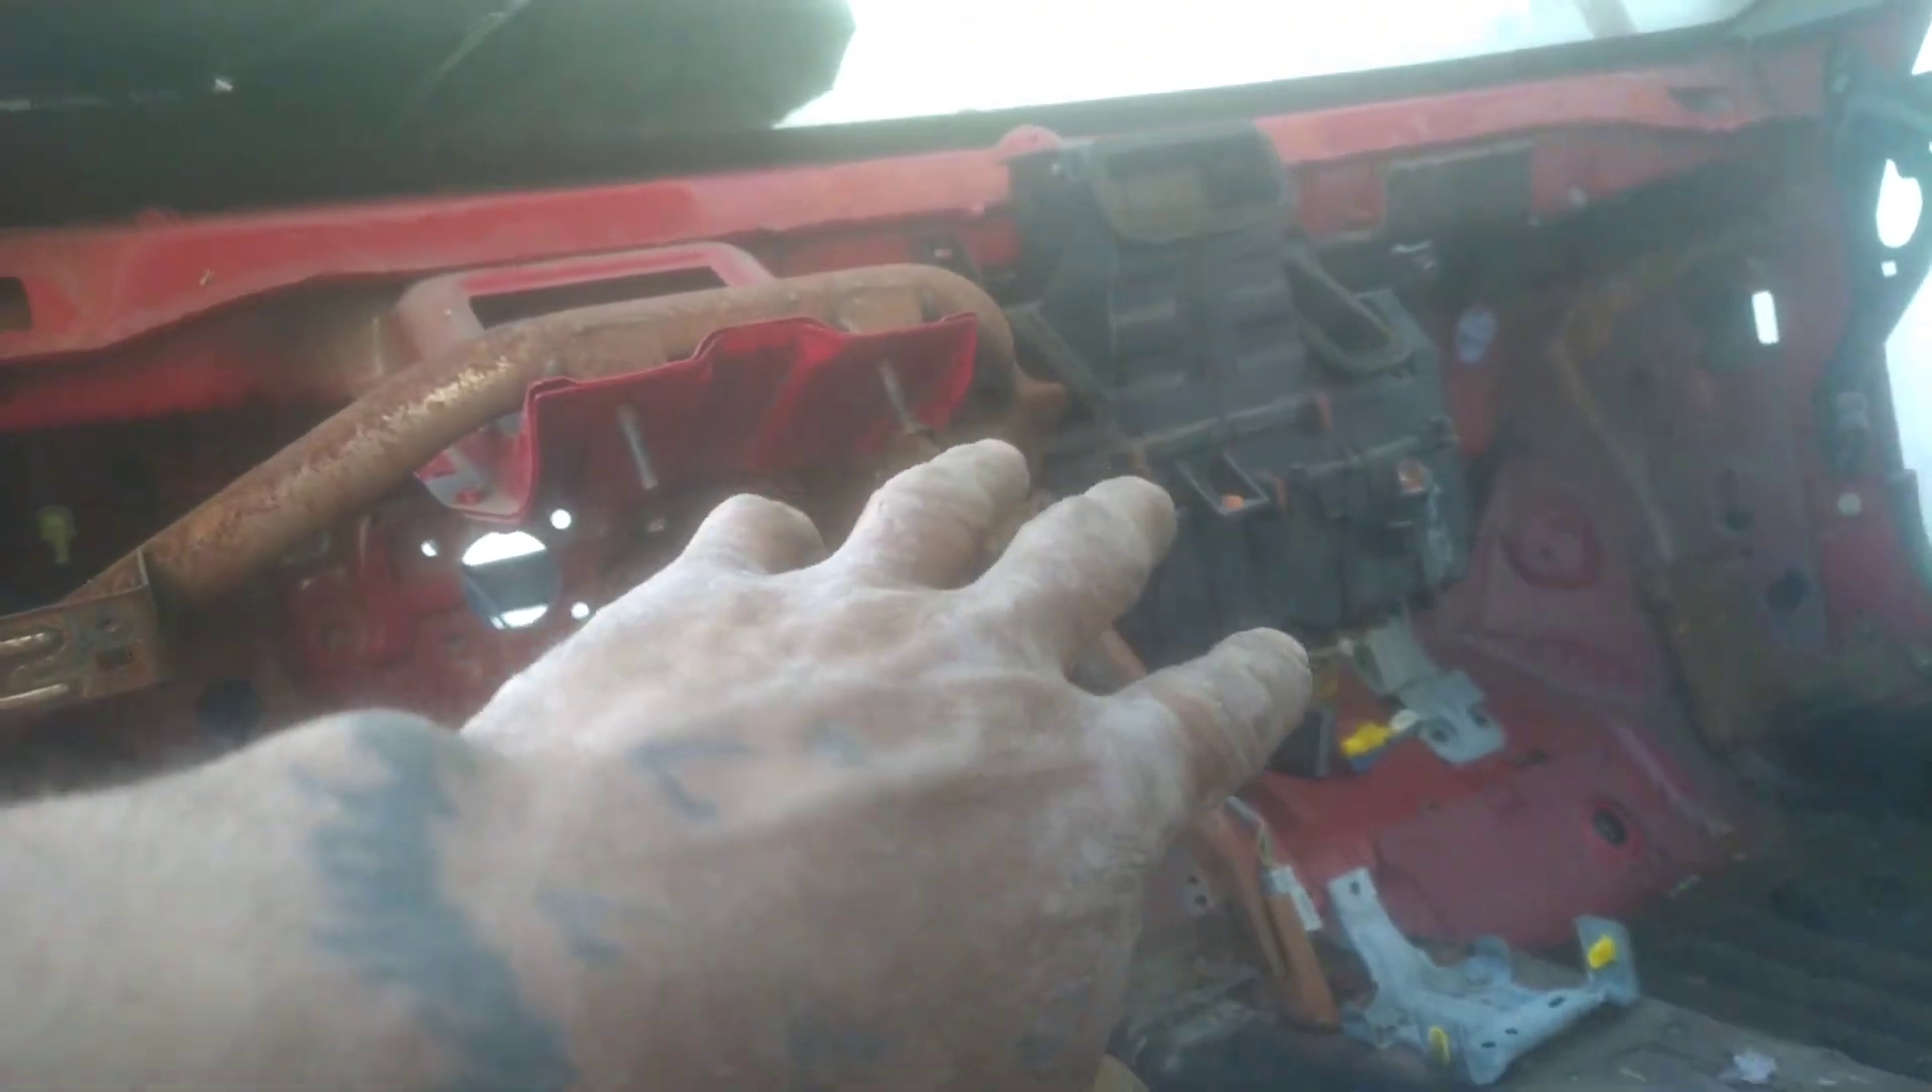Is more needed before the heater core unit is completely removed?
Yes.